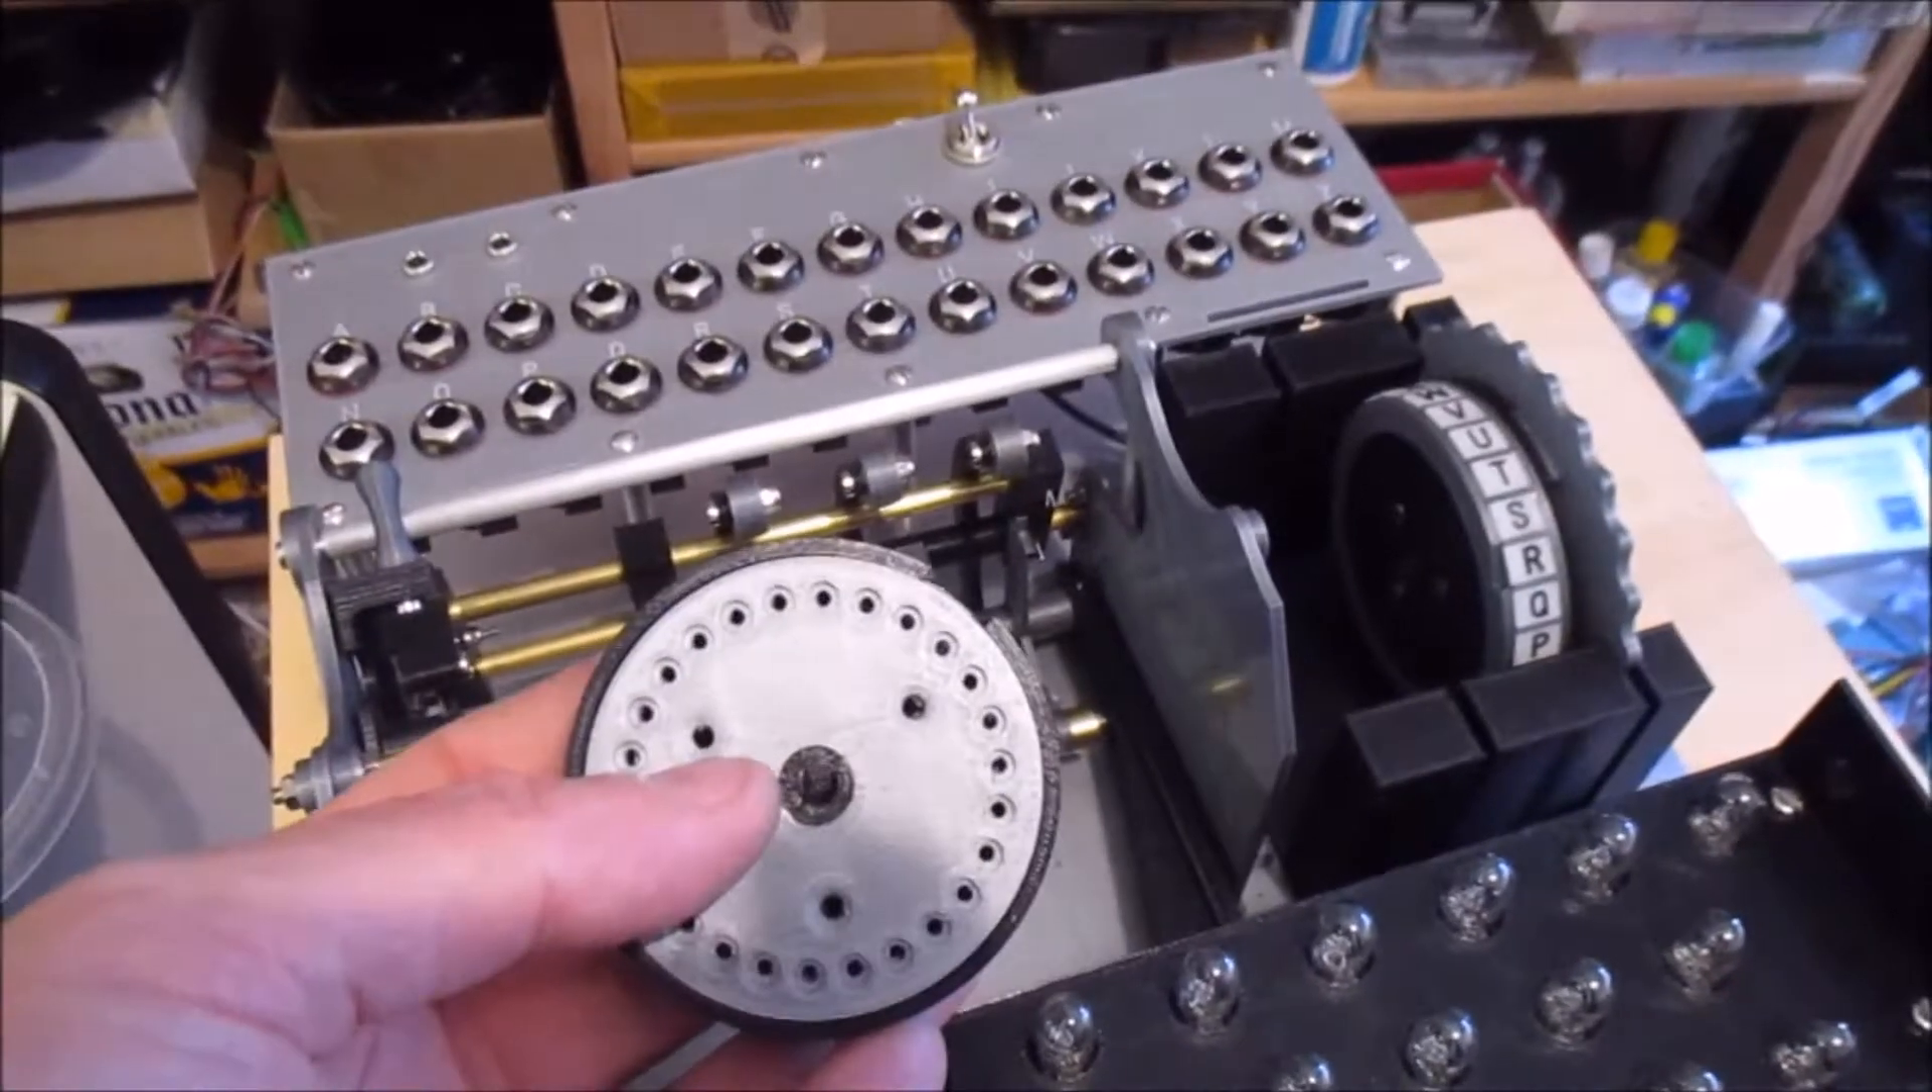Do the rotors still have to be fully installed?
Yes.